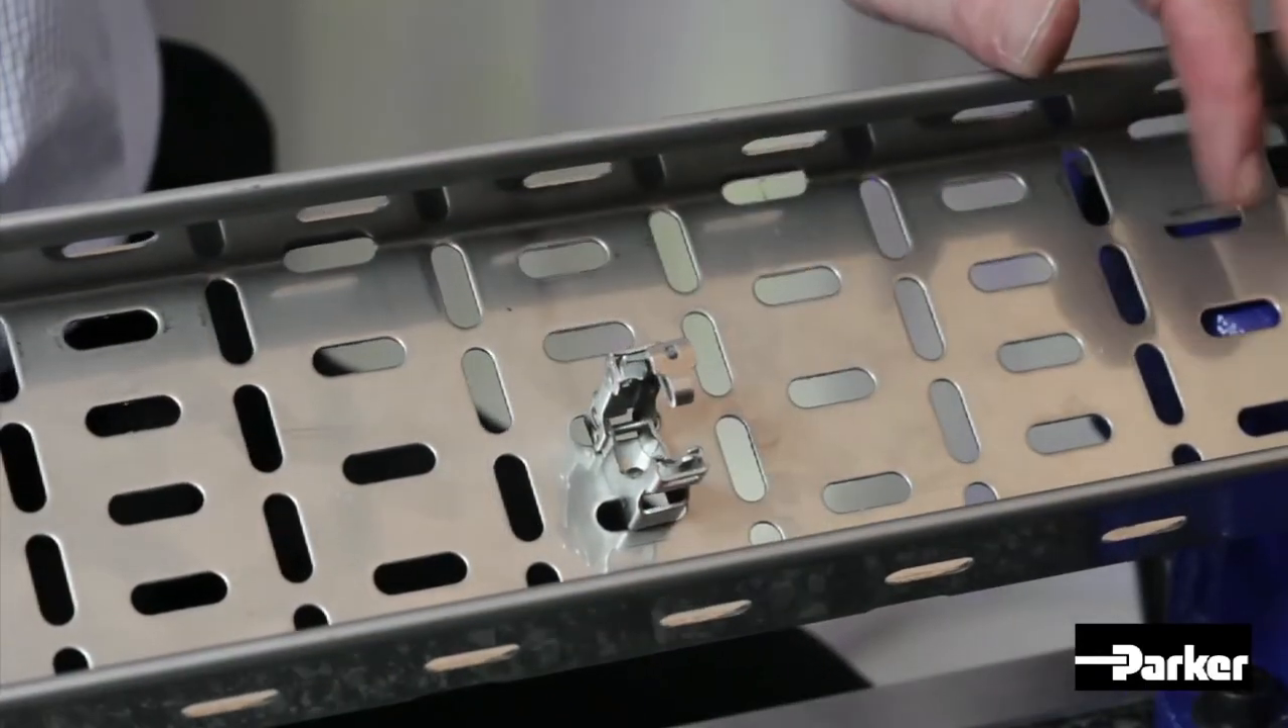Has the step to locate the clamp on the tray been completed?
Yes.